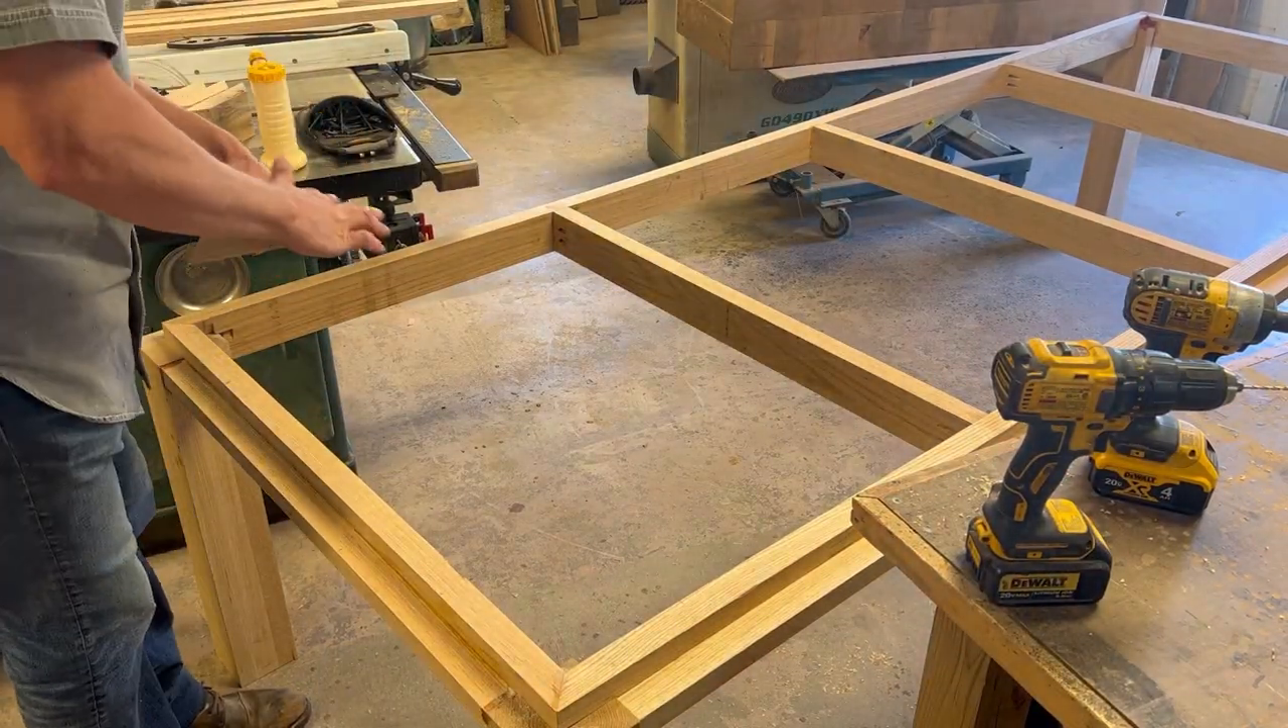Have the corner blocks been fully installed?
No.